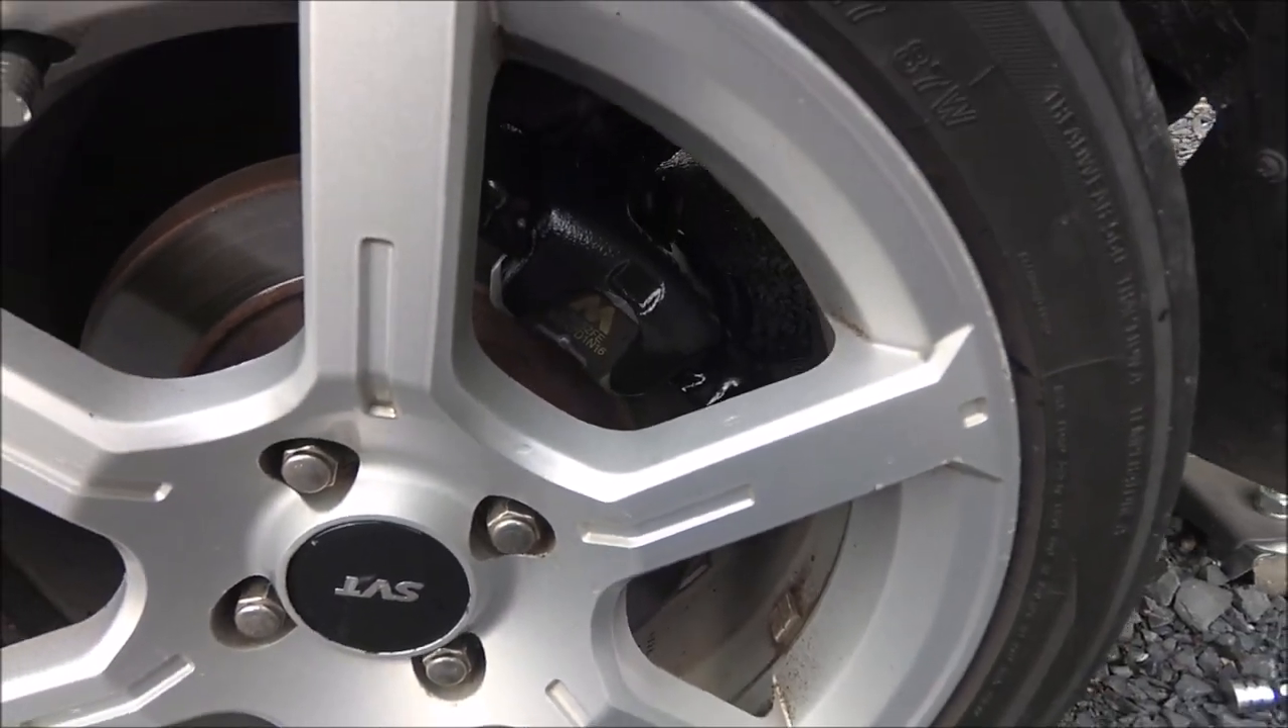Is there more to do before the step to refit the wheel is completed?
No.